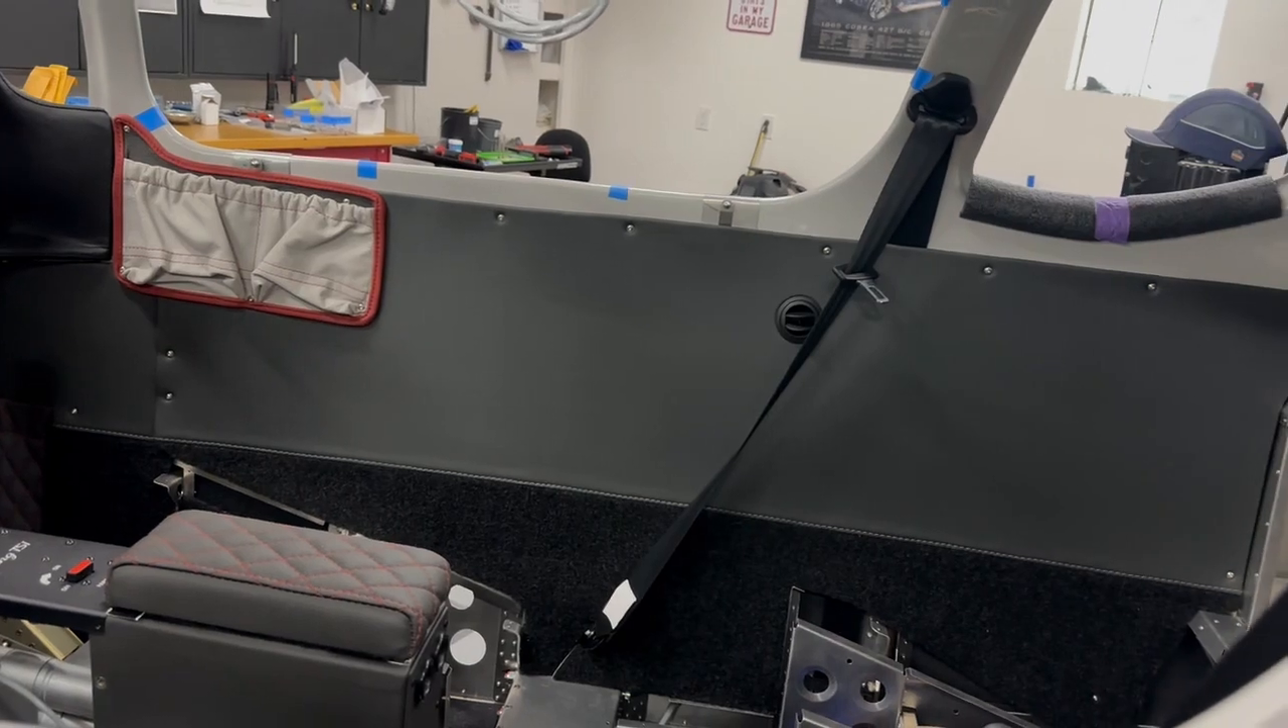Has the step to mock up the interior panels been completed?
Yes.